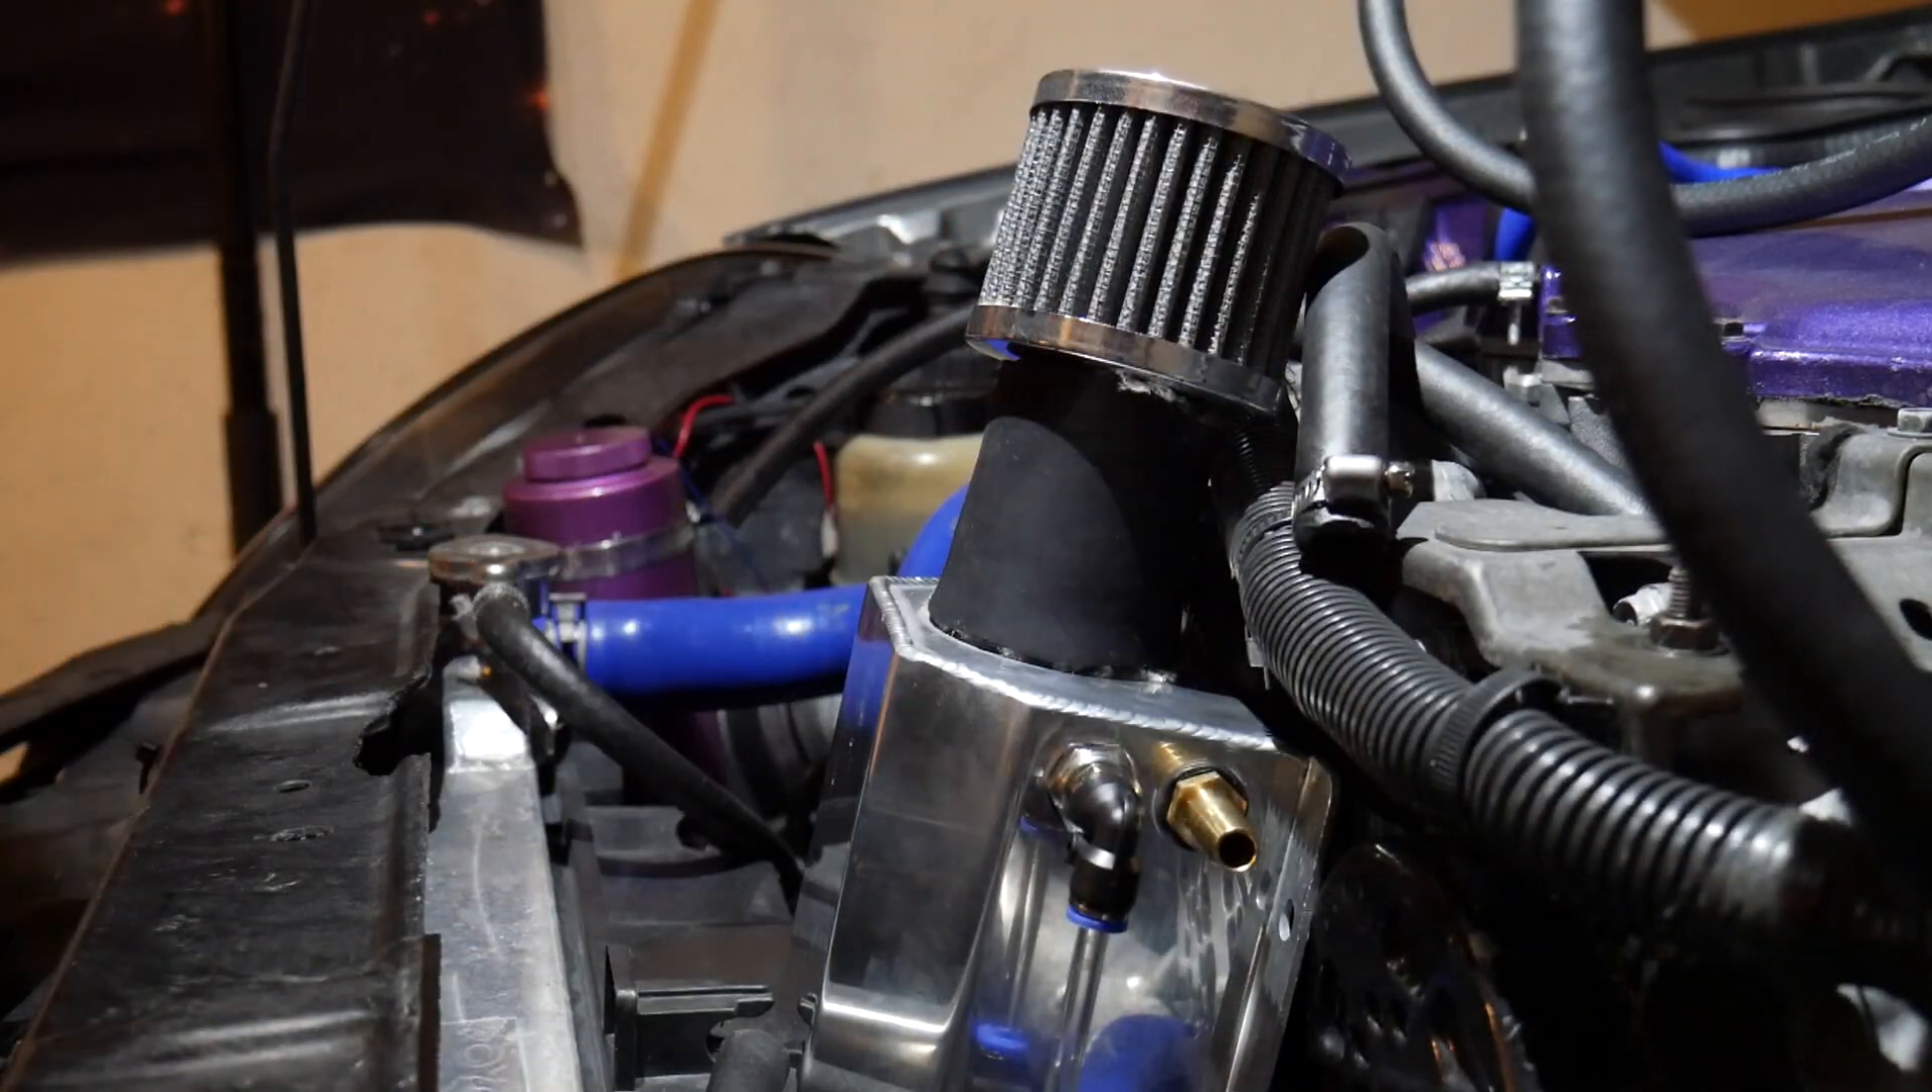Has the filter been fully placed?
Yes.